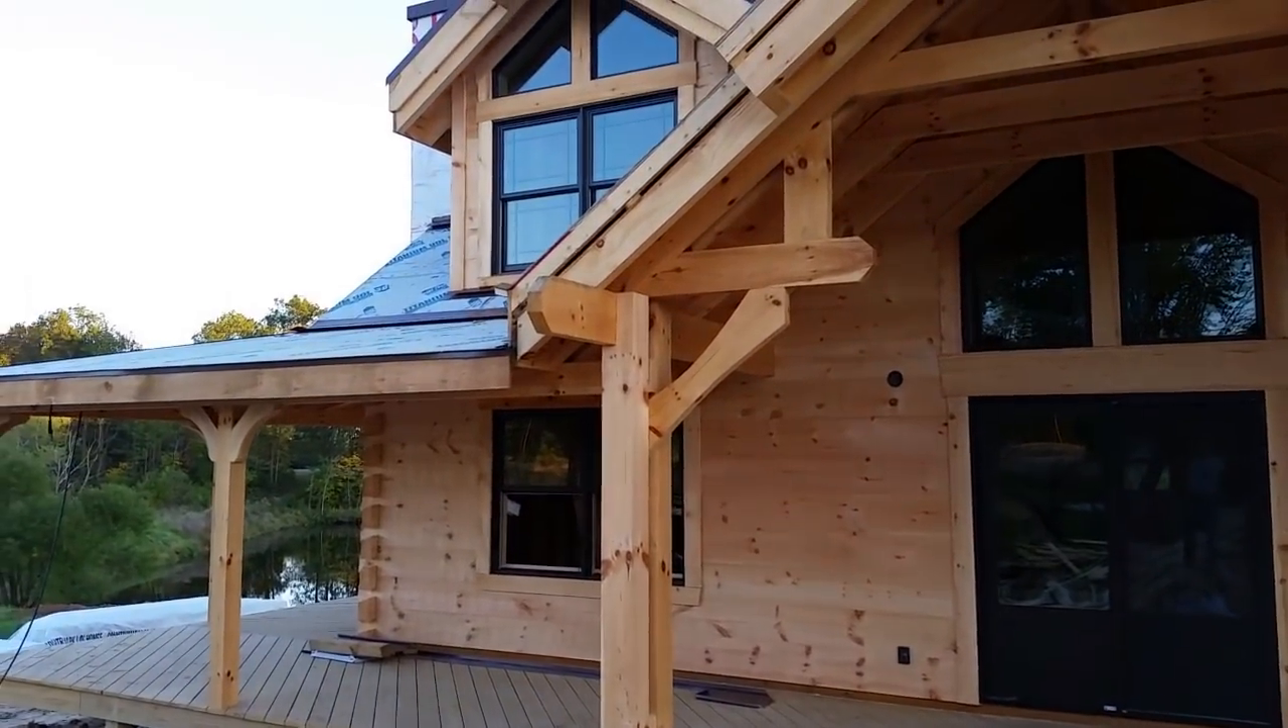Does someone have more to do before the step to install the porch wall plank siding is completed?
No.